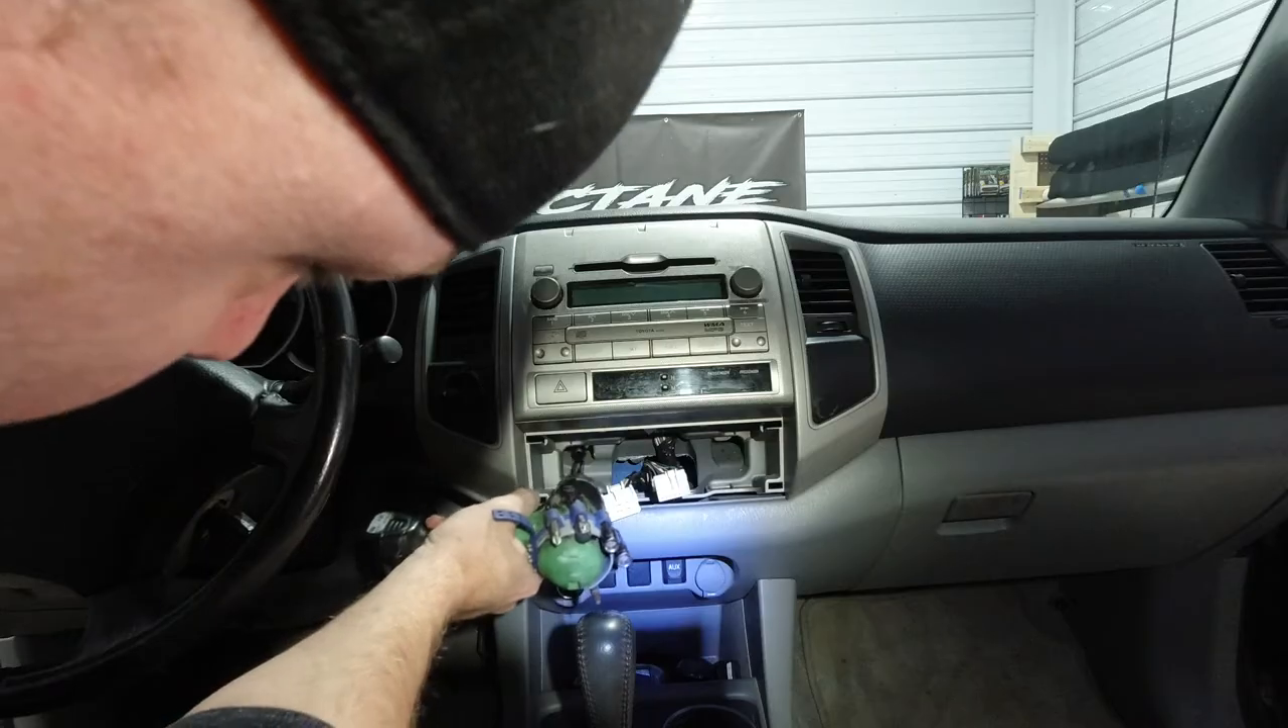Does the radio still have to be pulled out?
Yes.